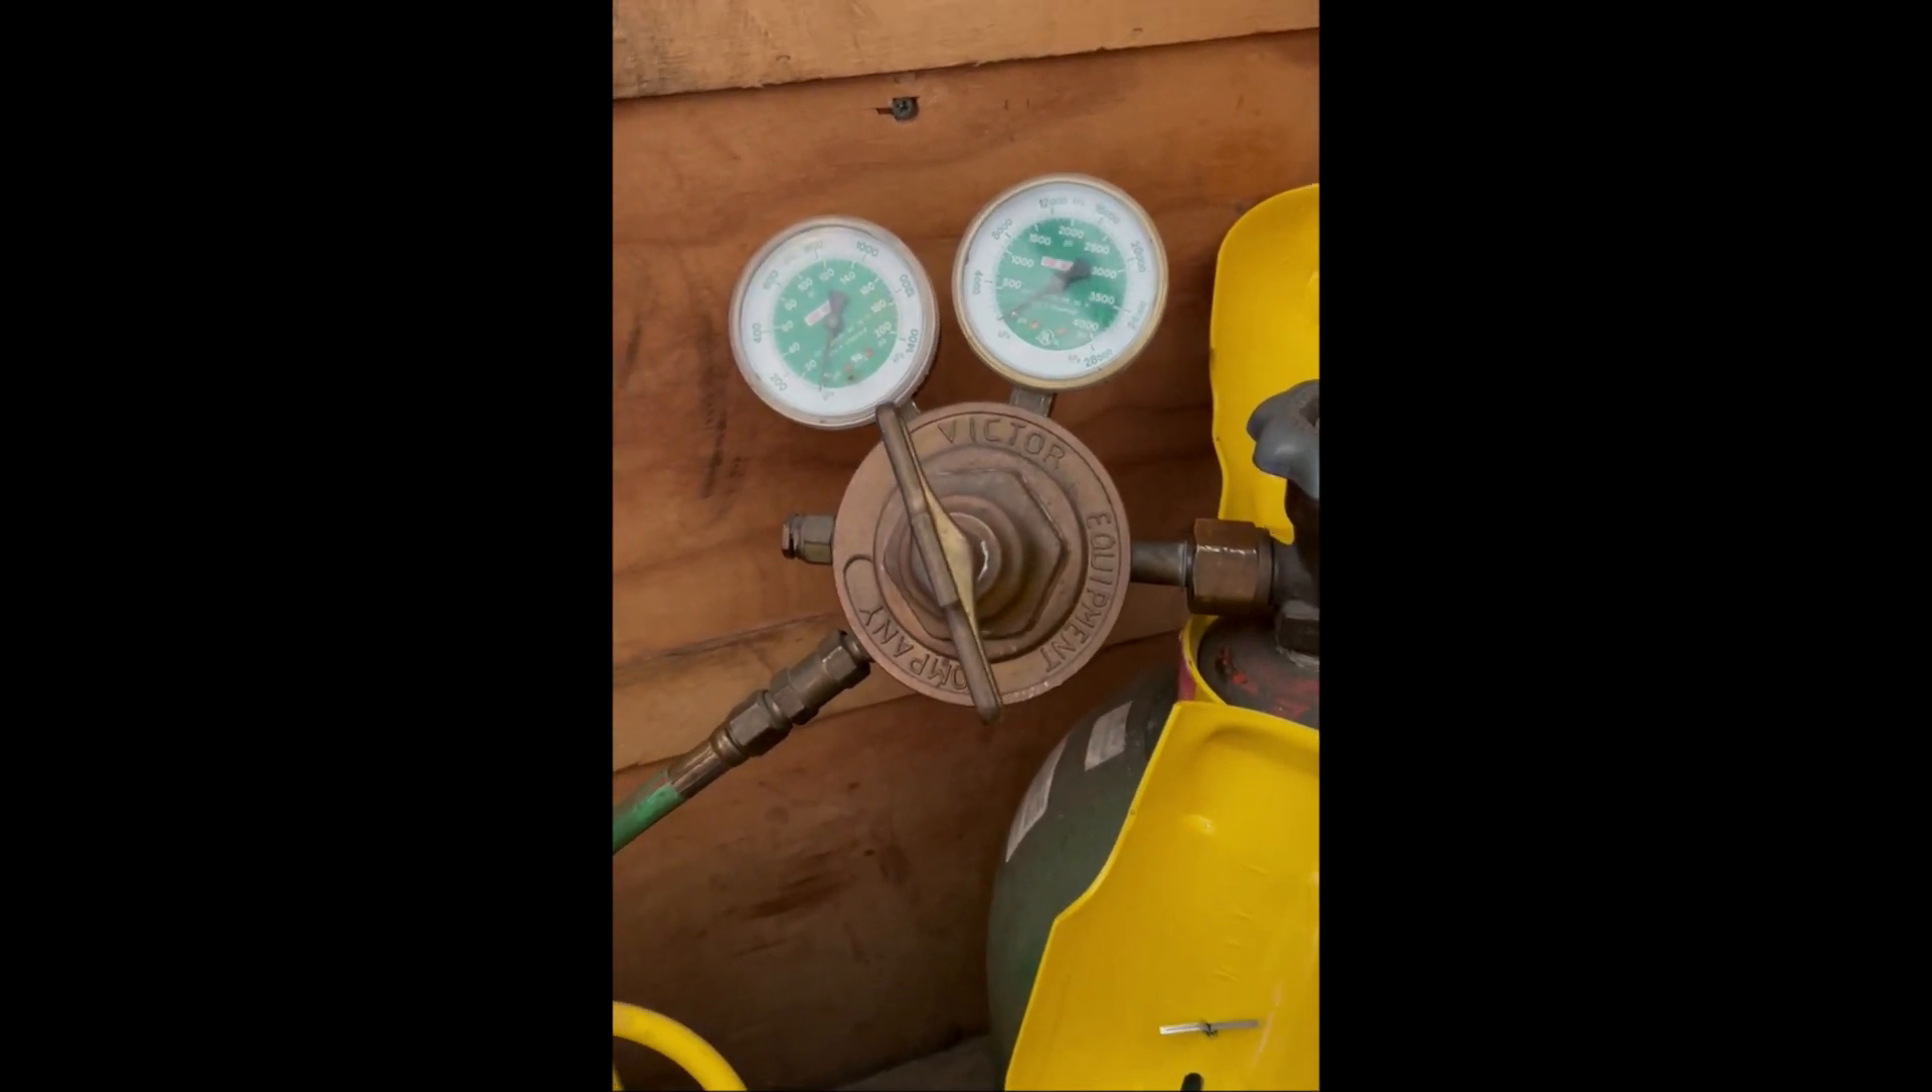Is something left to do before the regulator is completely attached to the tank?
No.